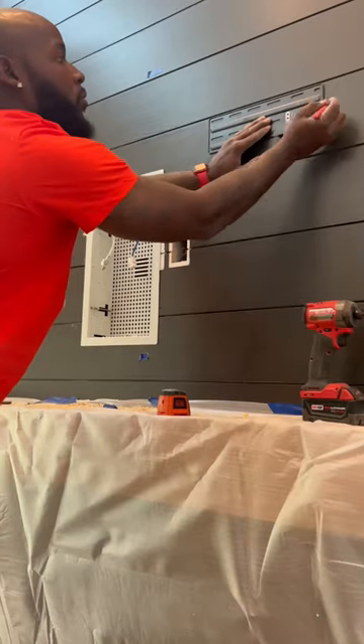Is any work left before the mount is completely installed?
Yes.